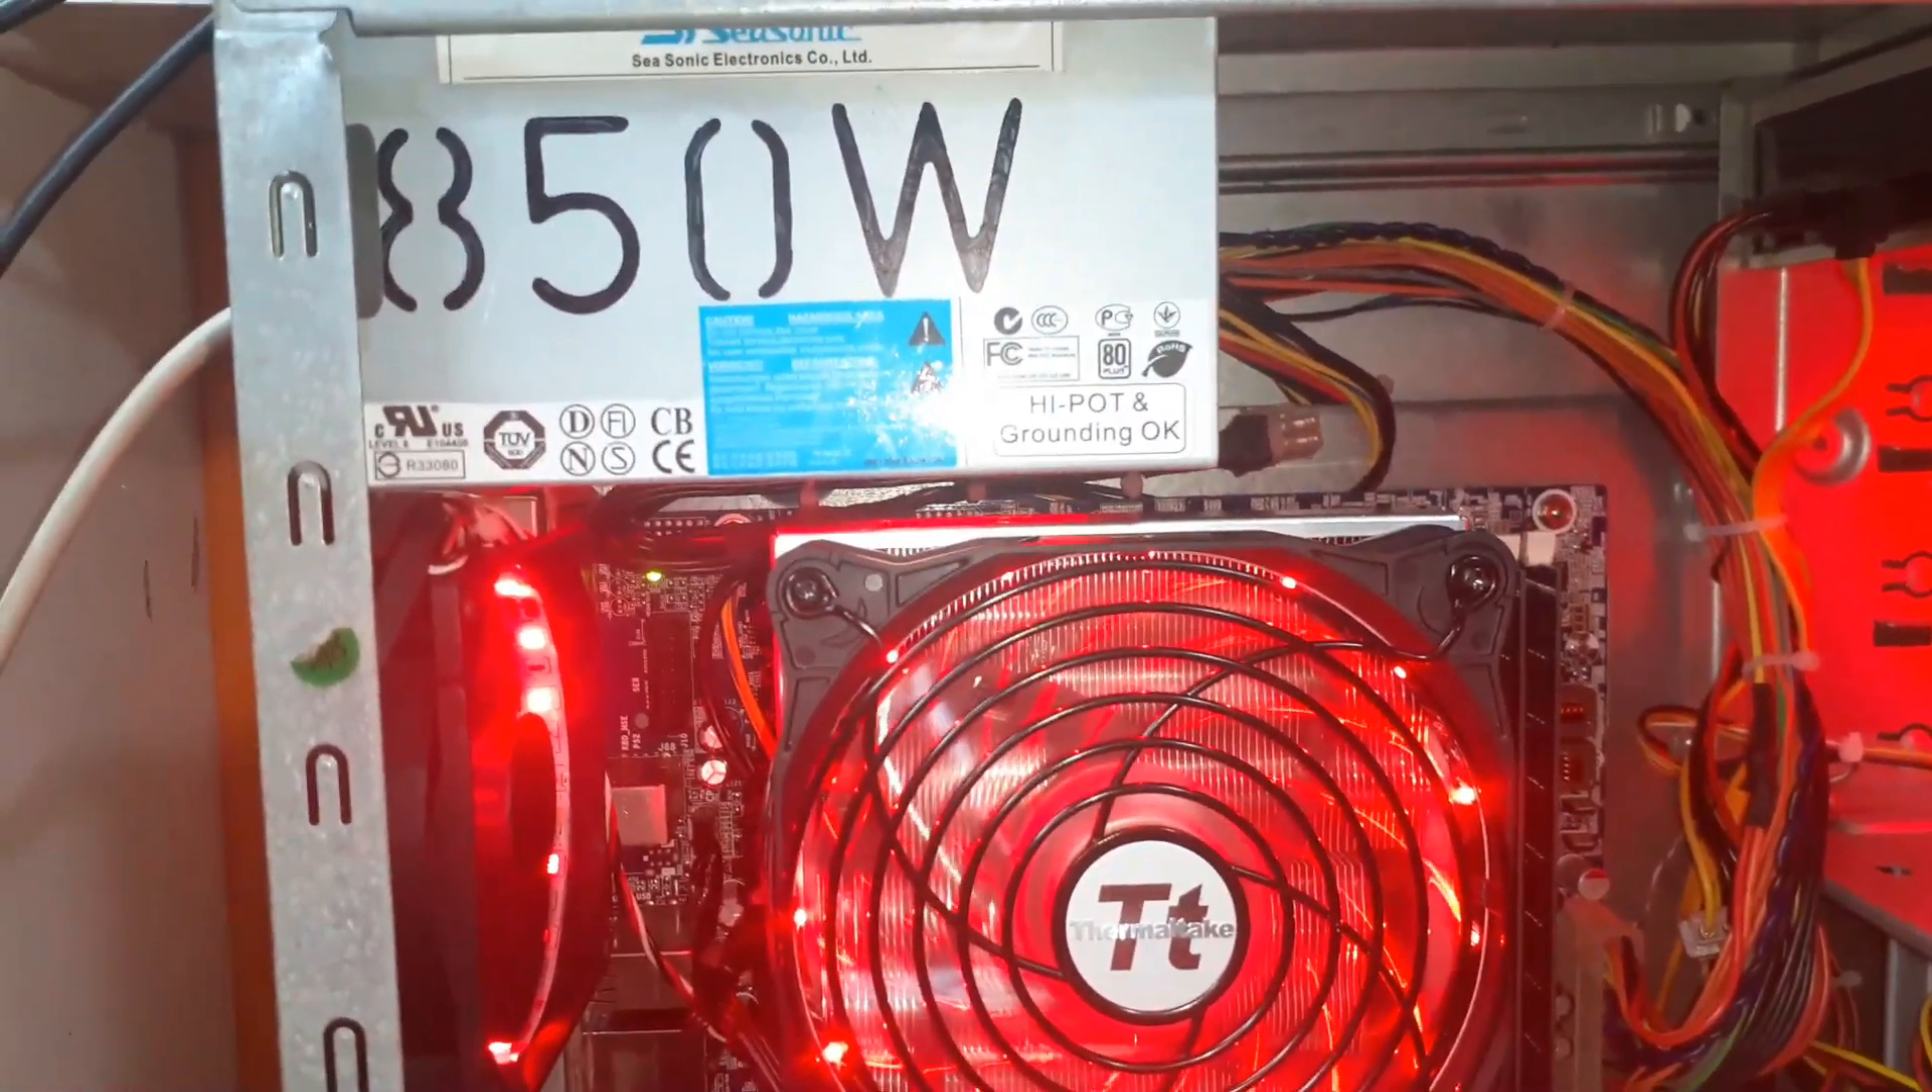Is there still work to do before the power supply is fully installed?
No.